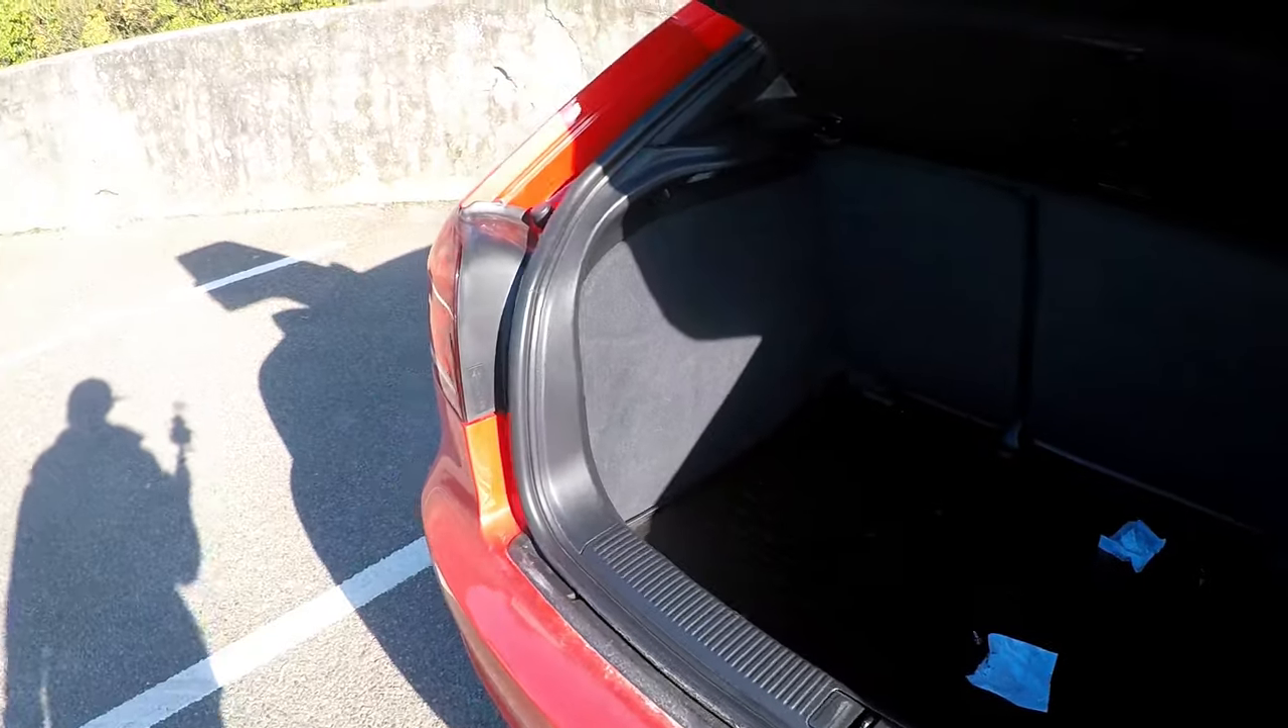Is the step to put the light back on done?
Yes.